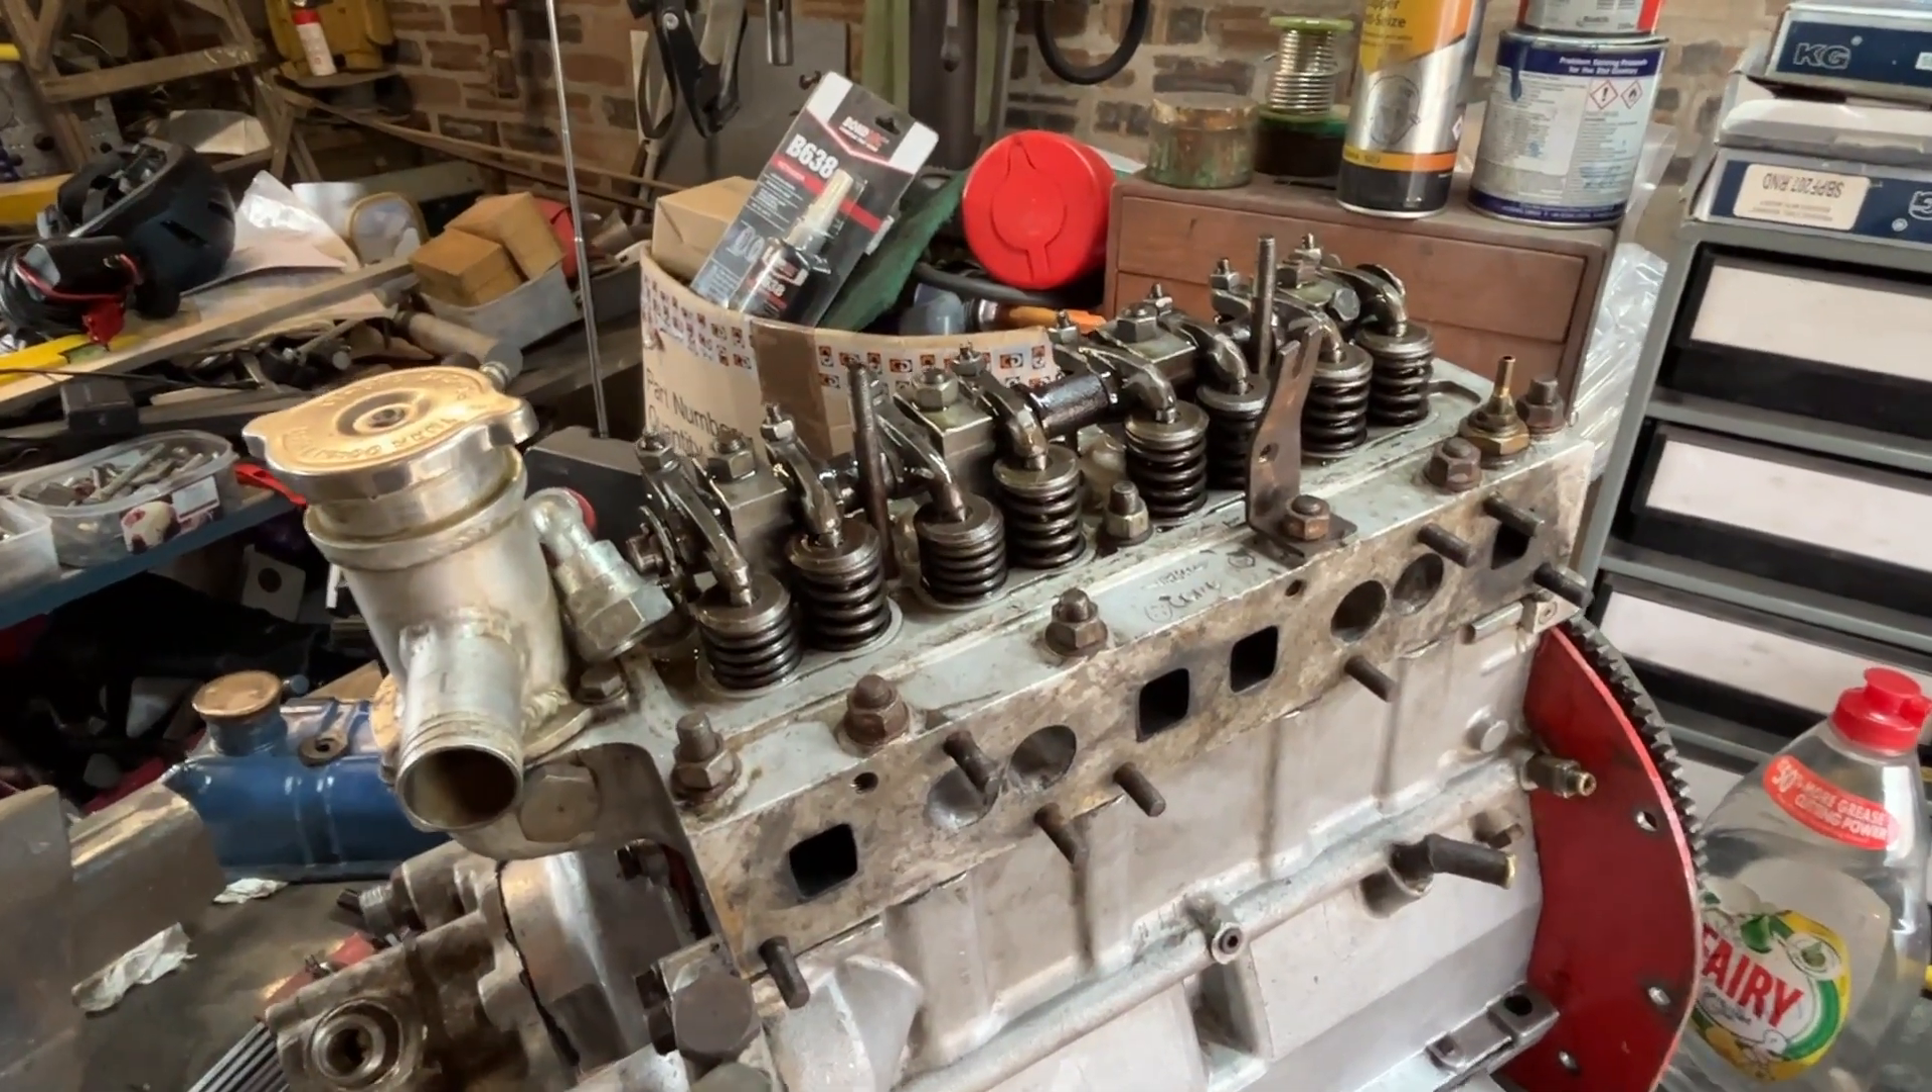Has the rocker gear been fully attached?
Yes.